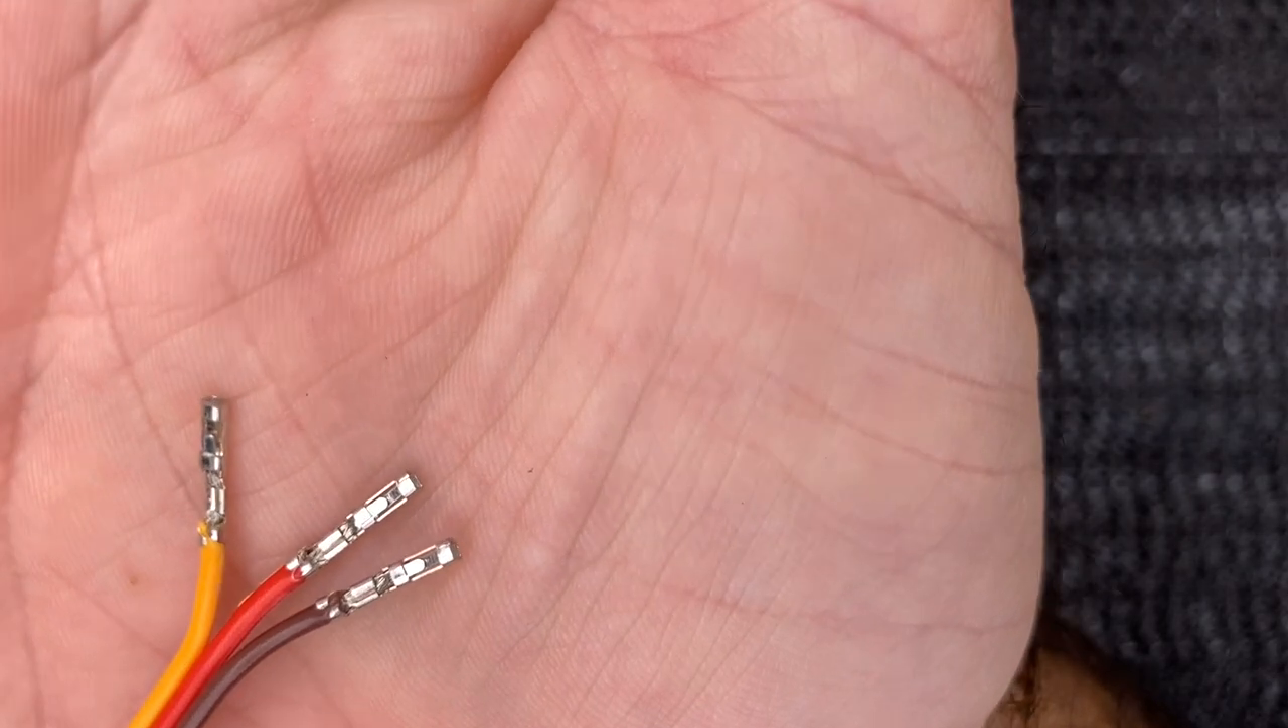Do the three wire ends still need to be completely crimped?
No.